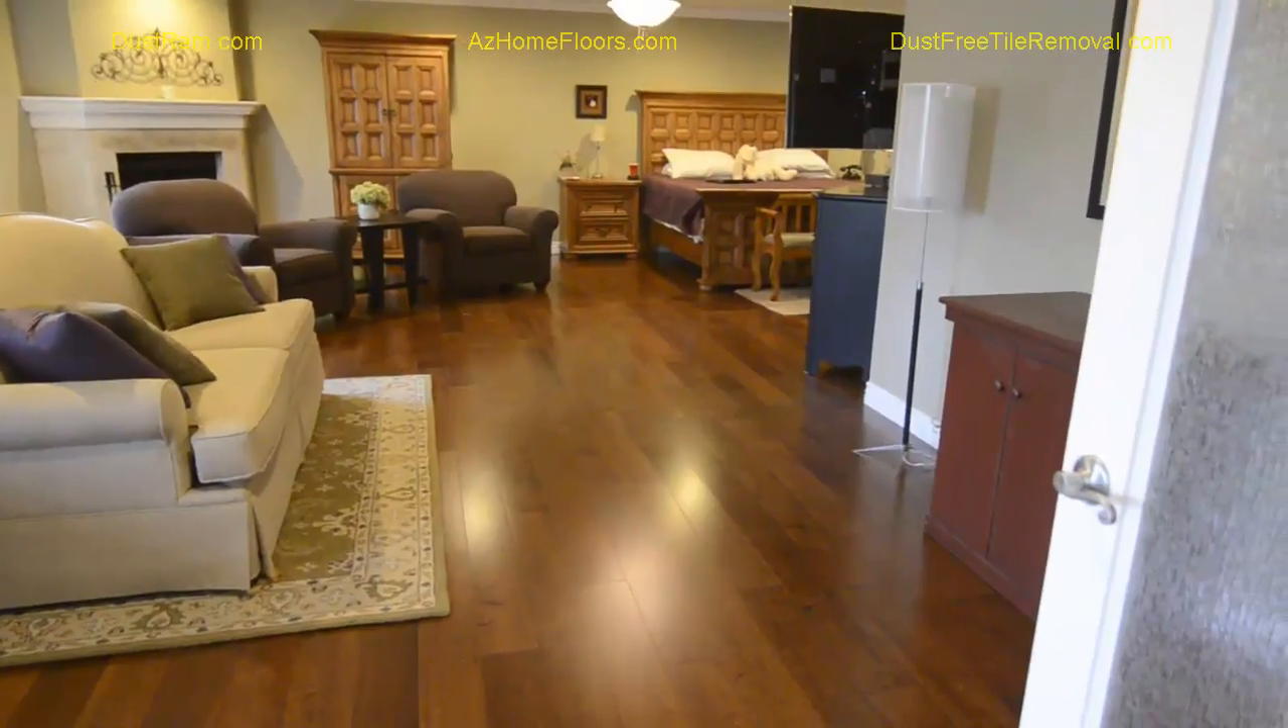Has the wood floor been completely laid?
Yes.